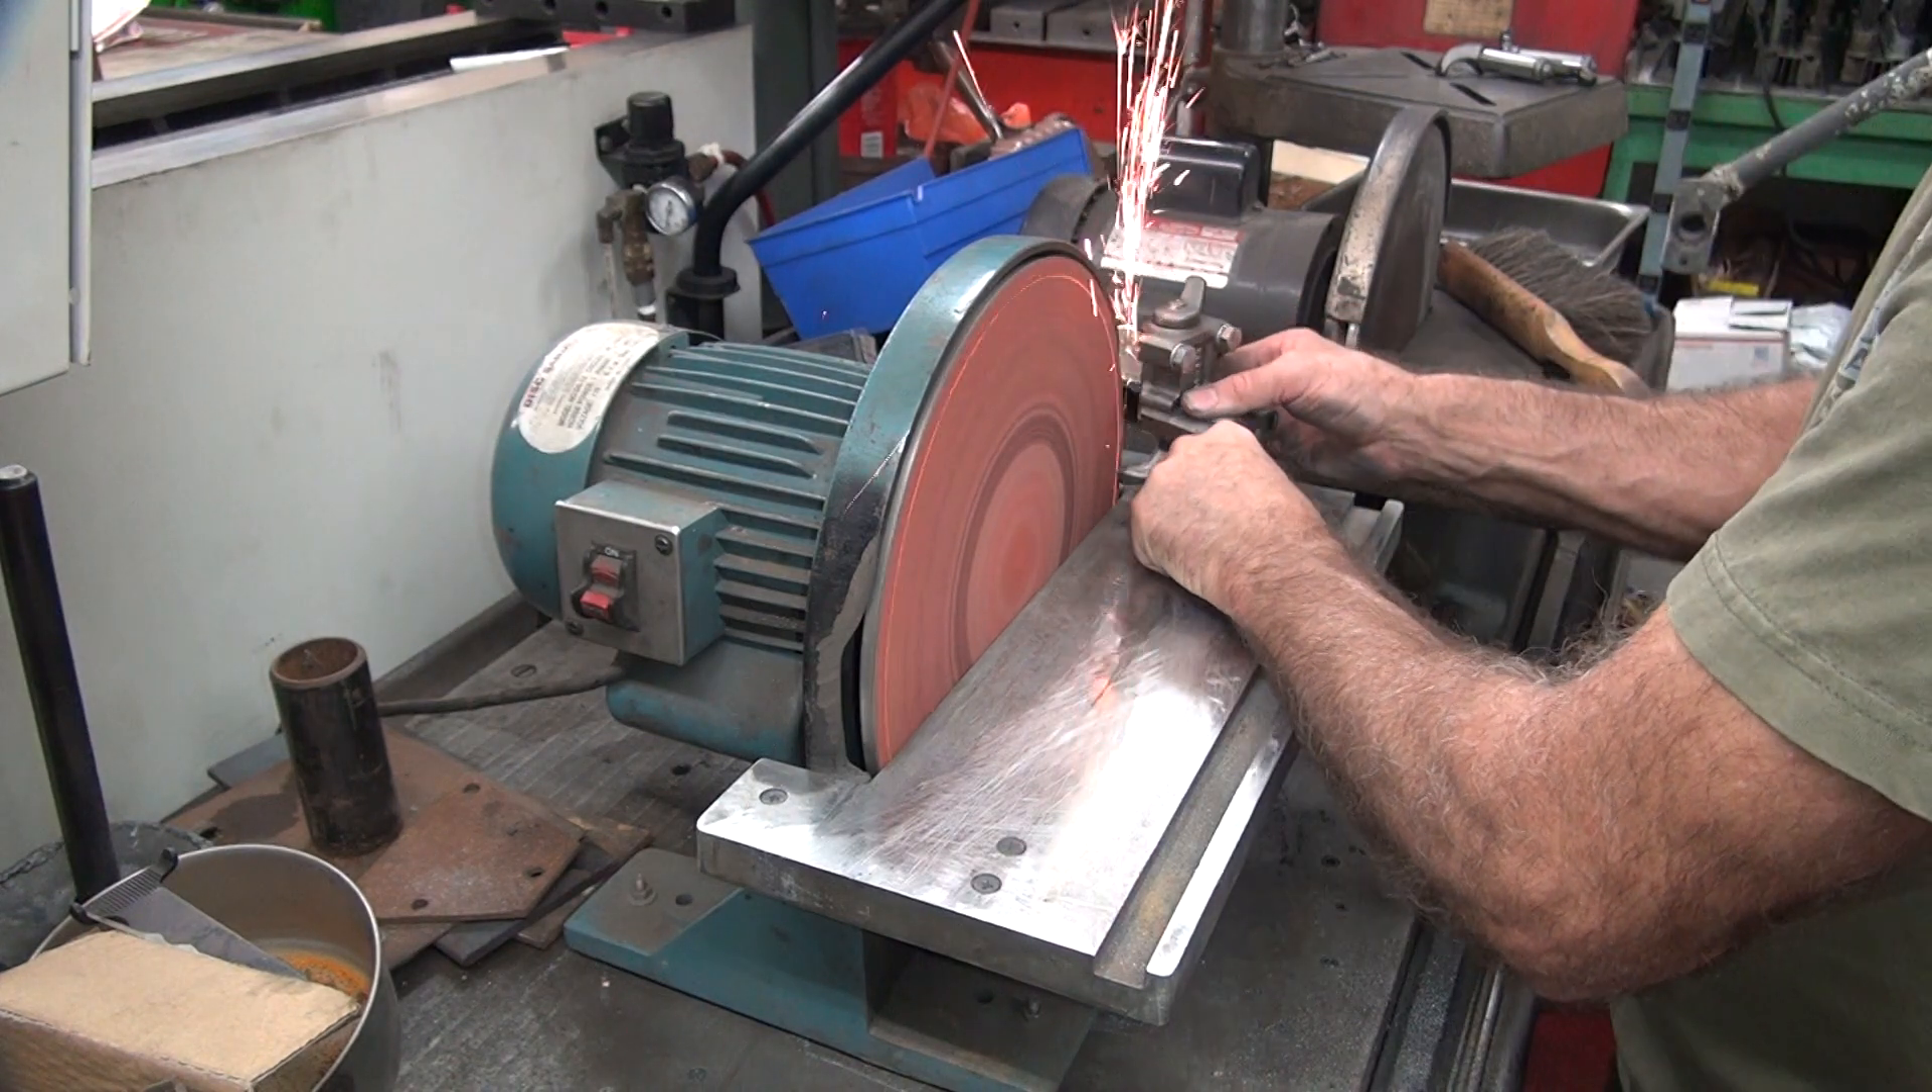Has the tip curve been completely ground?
No.